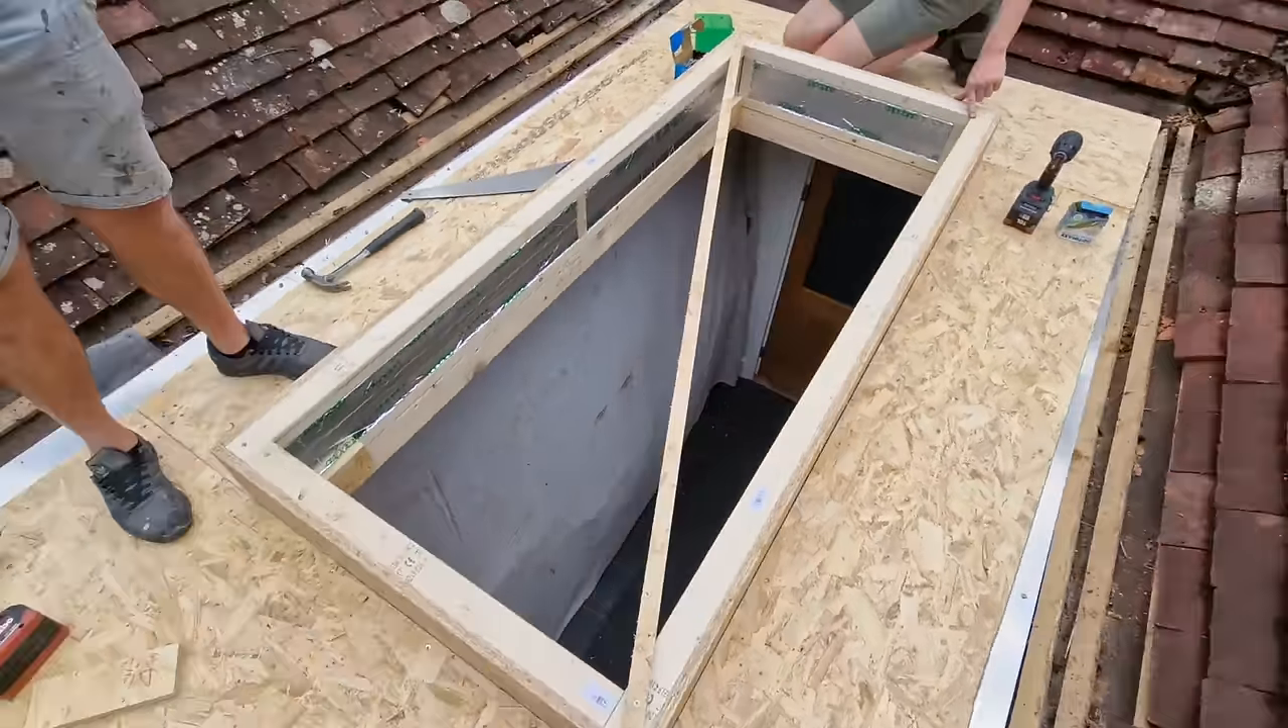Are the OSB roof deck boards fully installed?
Yes.